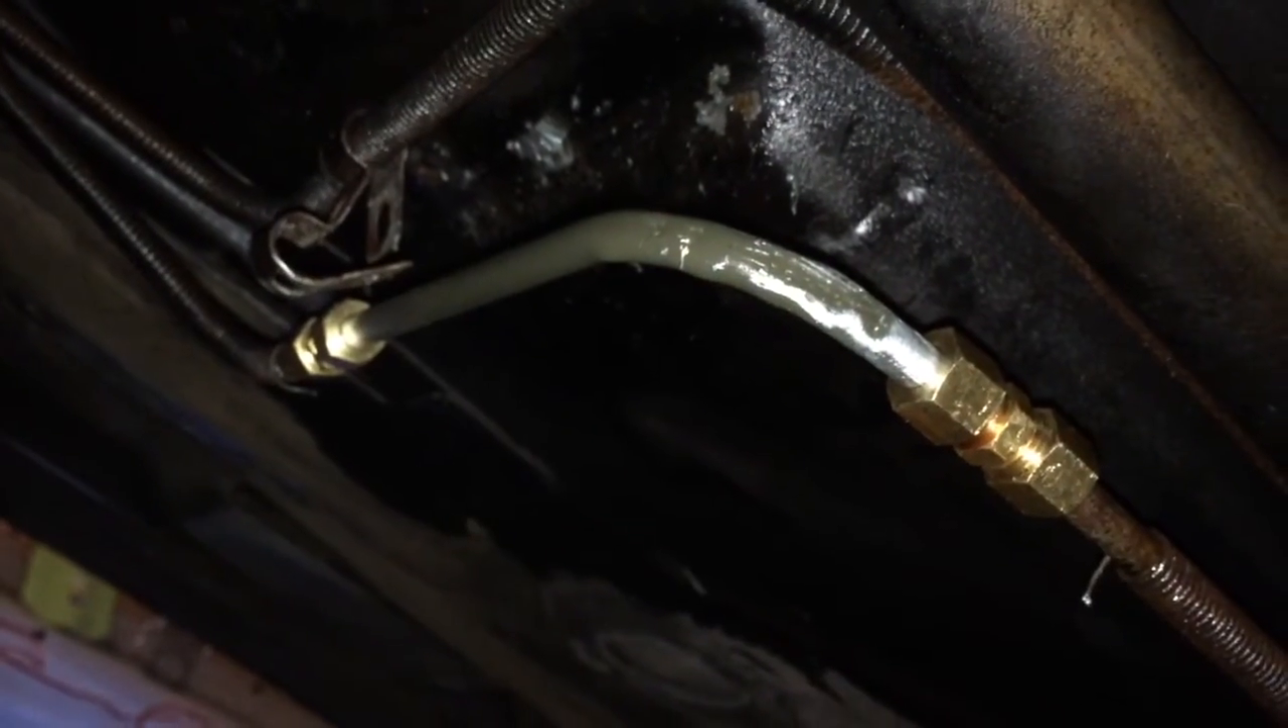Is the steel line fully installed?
Yes.